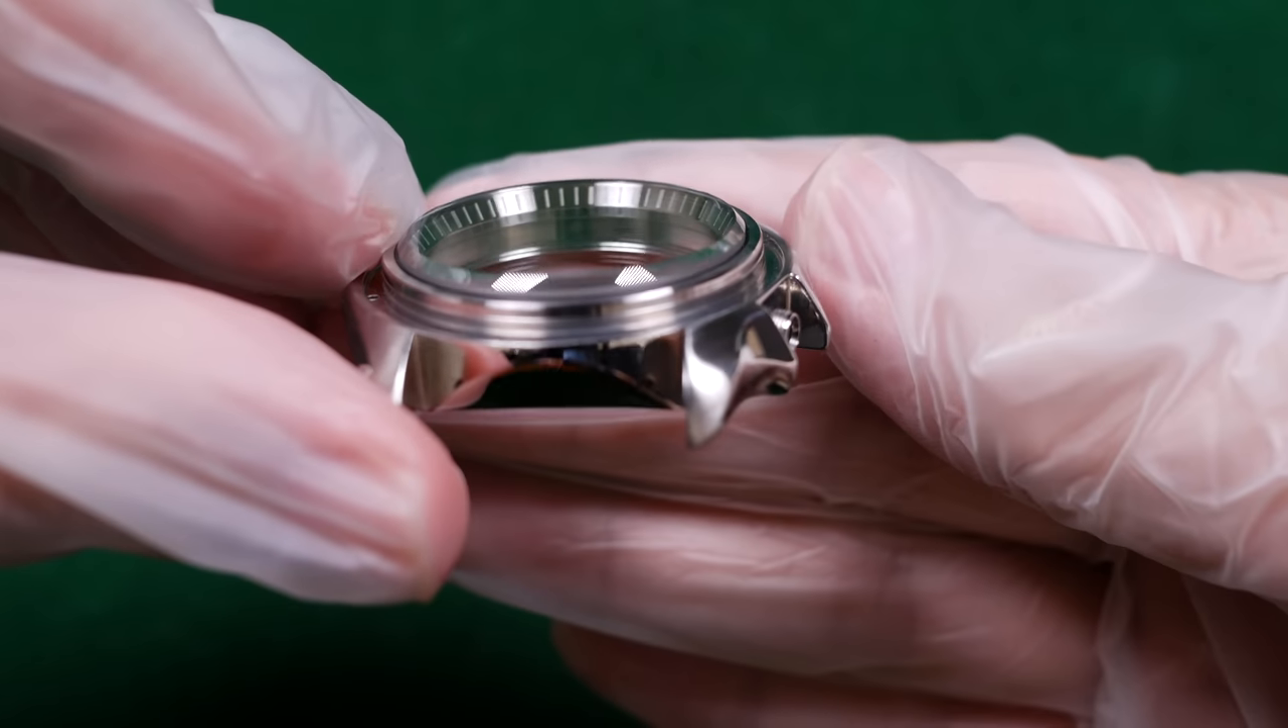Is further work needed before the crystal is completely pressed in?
No.